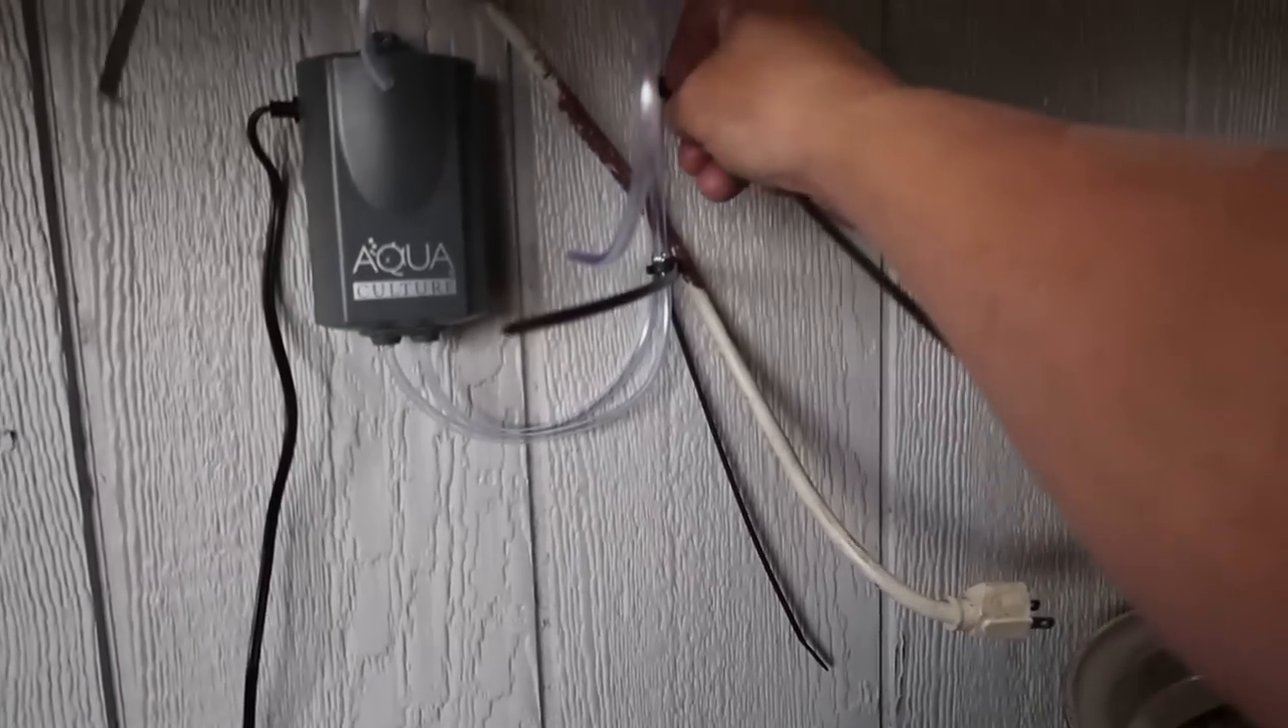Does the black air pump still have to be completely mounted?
No.